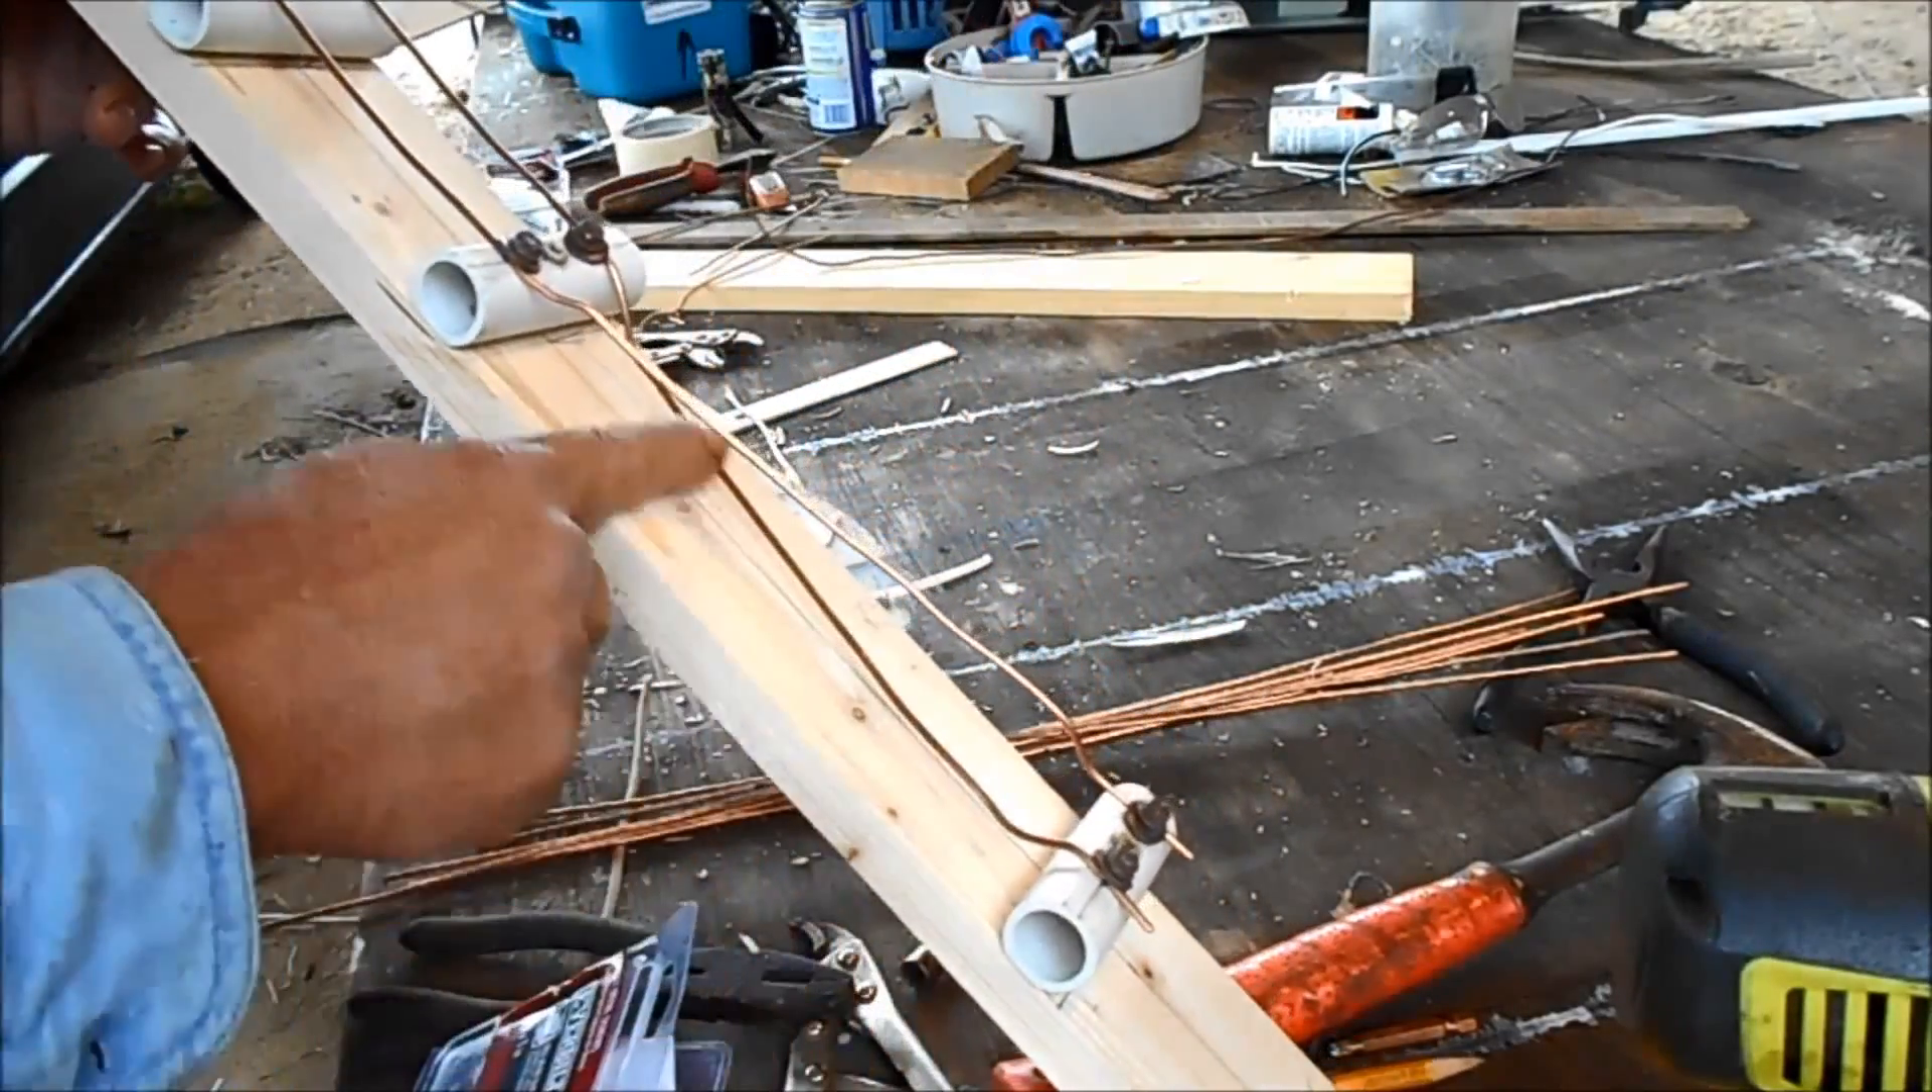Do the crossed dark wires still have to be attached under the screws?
No.